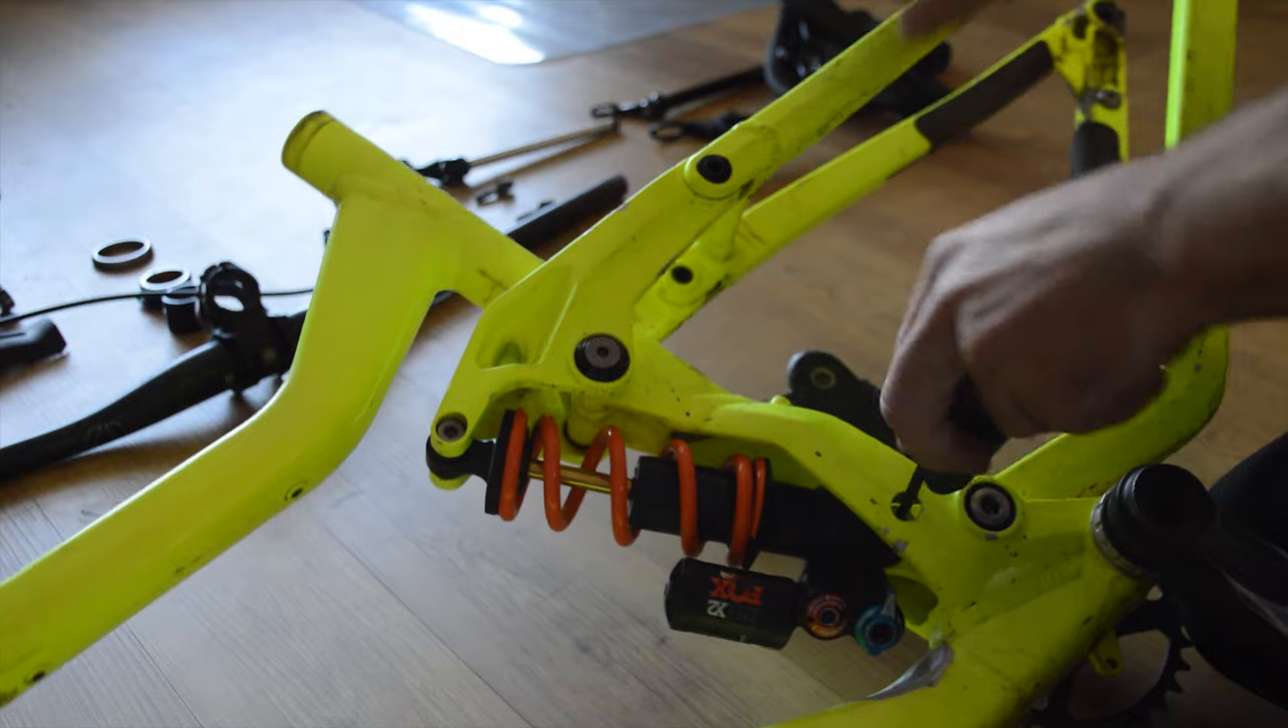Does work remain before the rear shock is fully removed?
Yes.